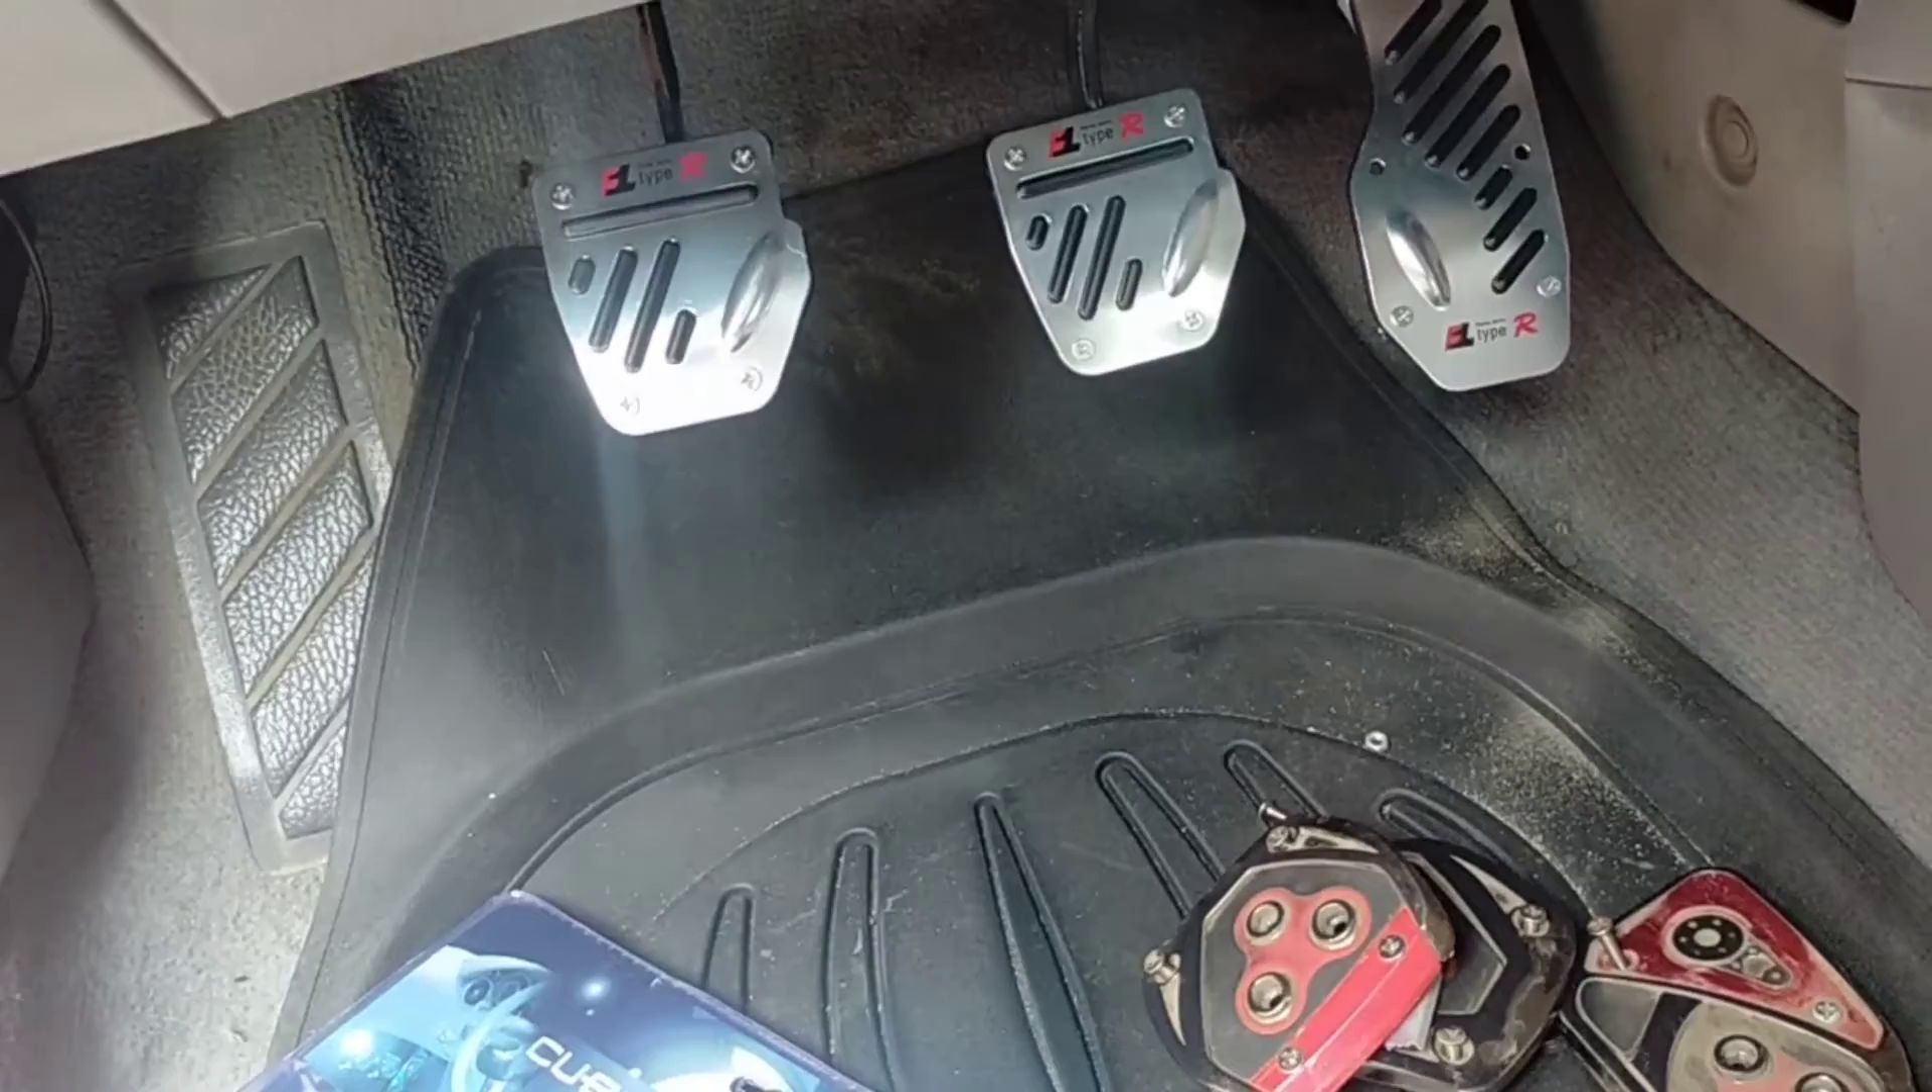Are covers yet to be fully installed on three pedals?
No.